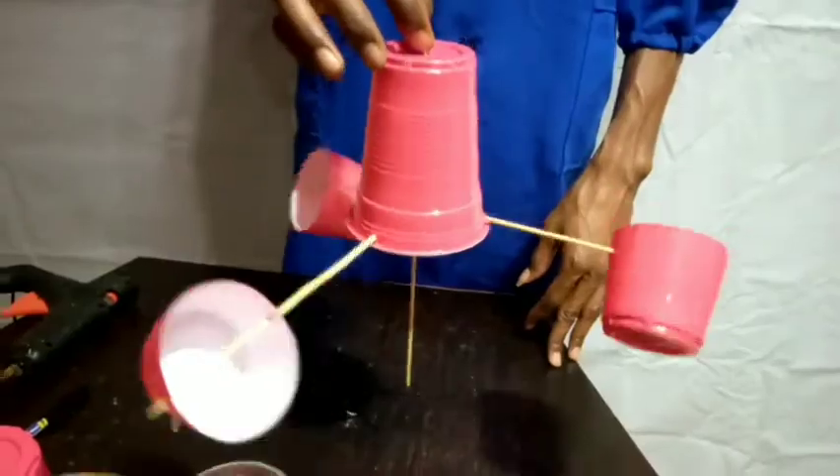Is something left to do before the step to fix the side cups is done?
No.